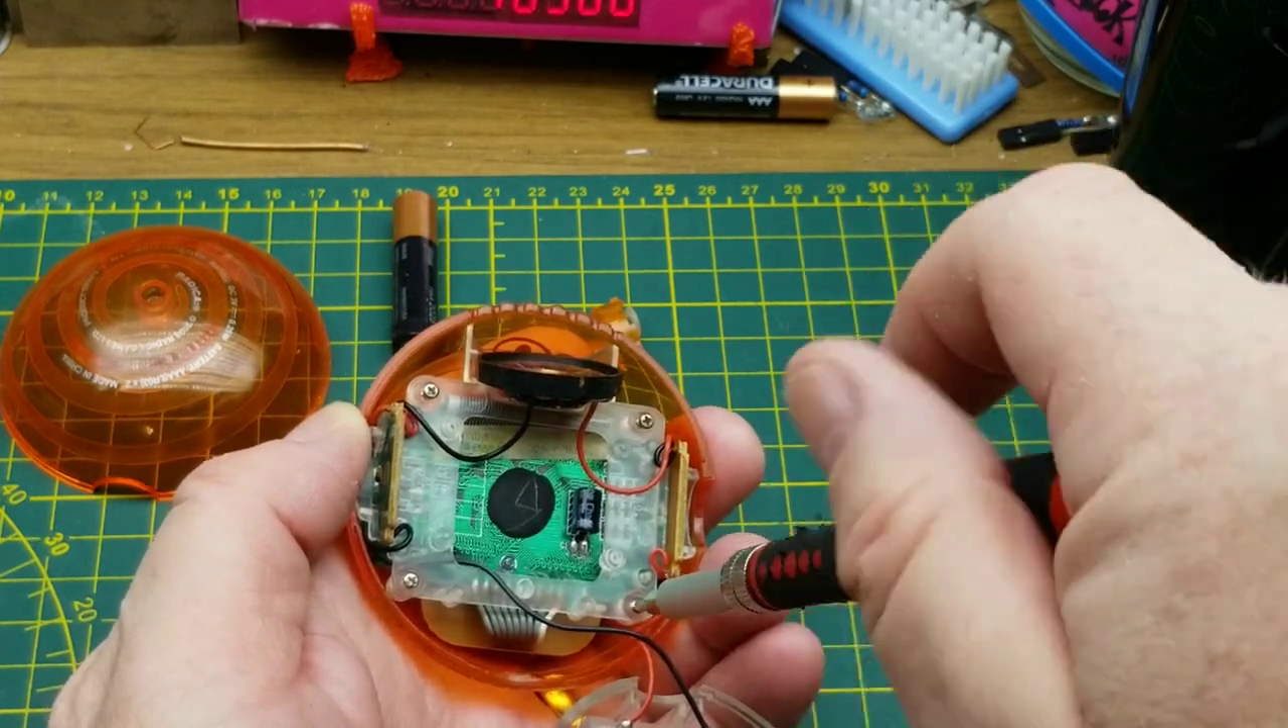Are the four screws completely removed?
No.